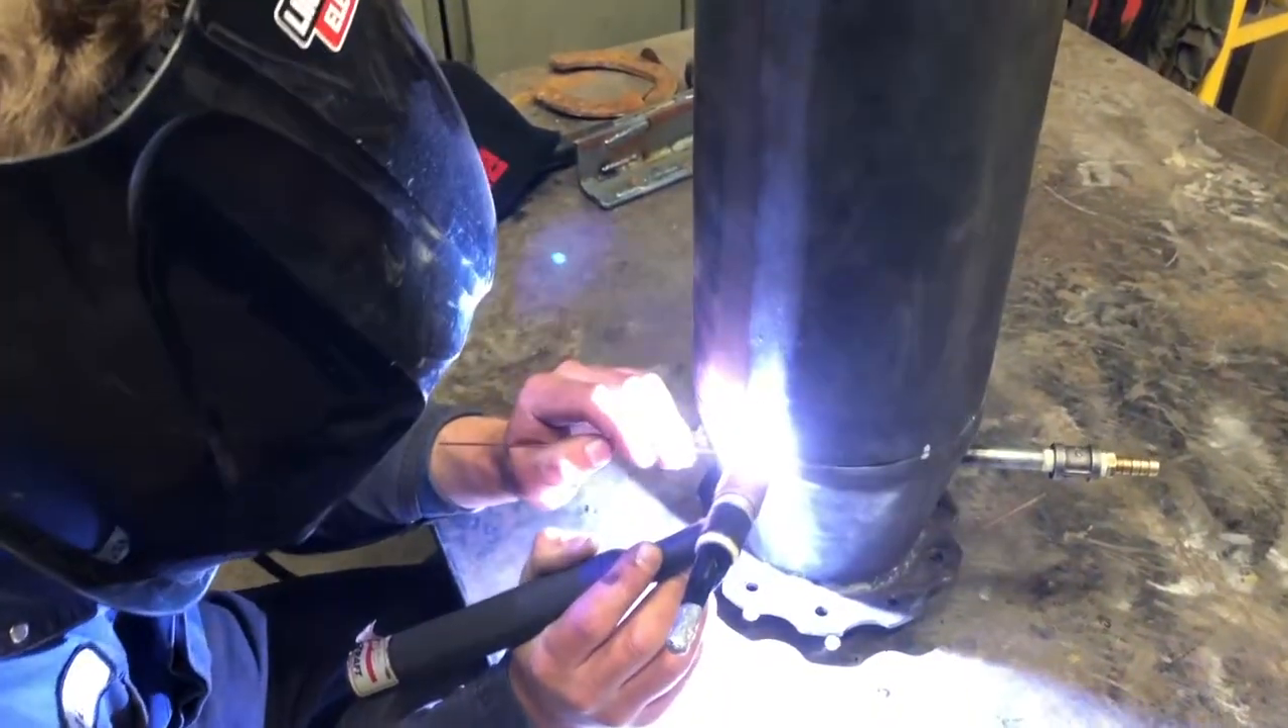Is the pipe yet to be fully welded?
Yes.